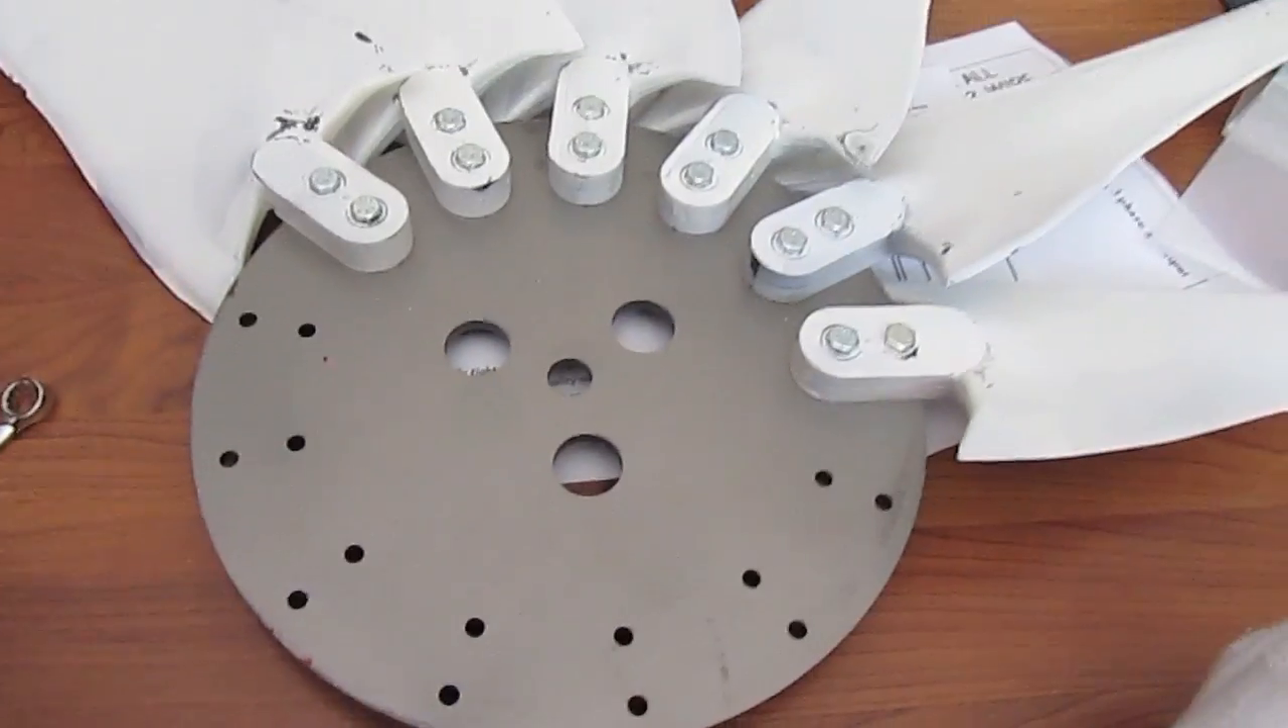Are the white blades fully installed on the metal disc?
No.